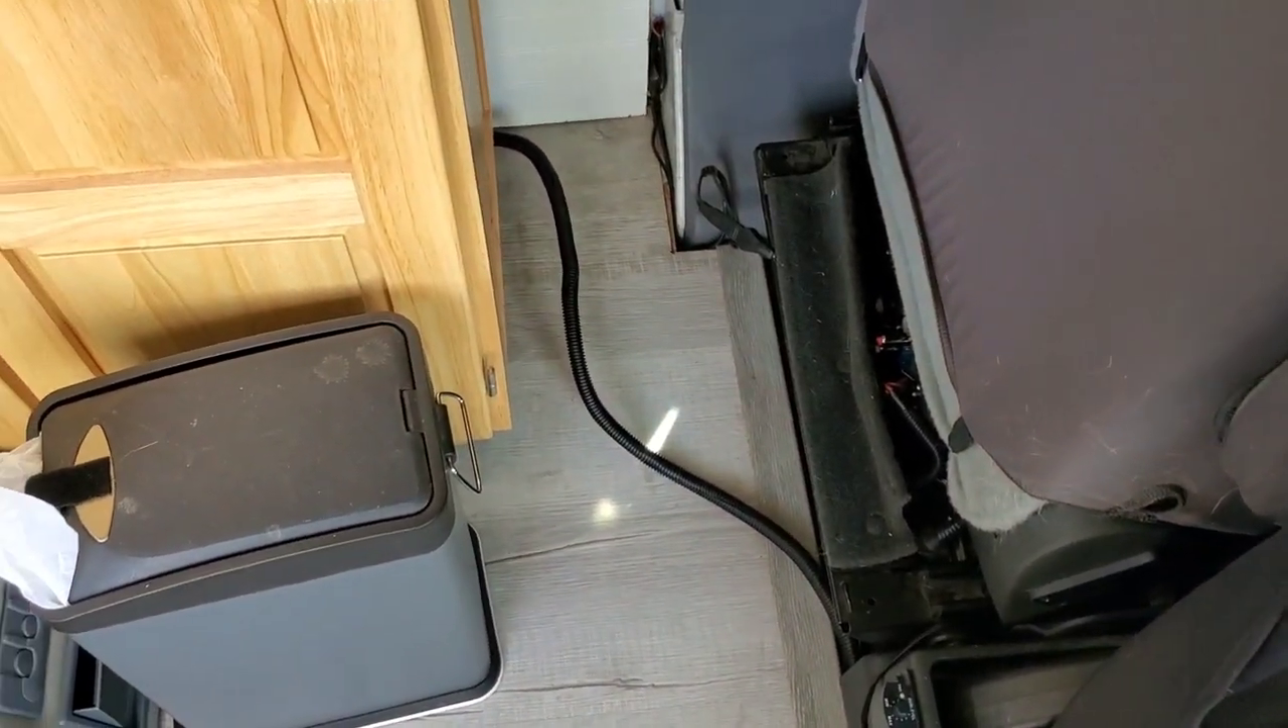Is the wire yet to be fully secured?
Yes.